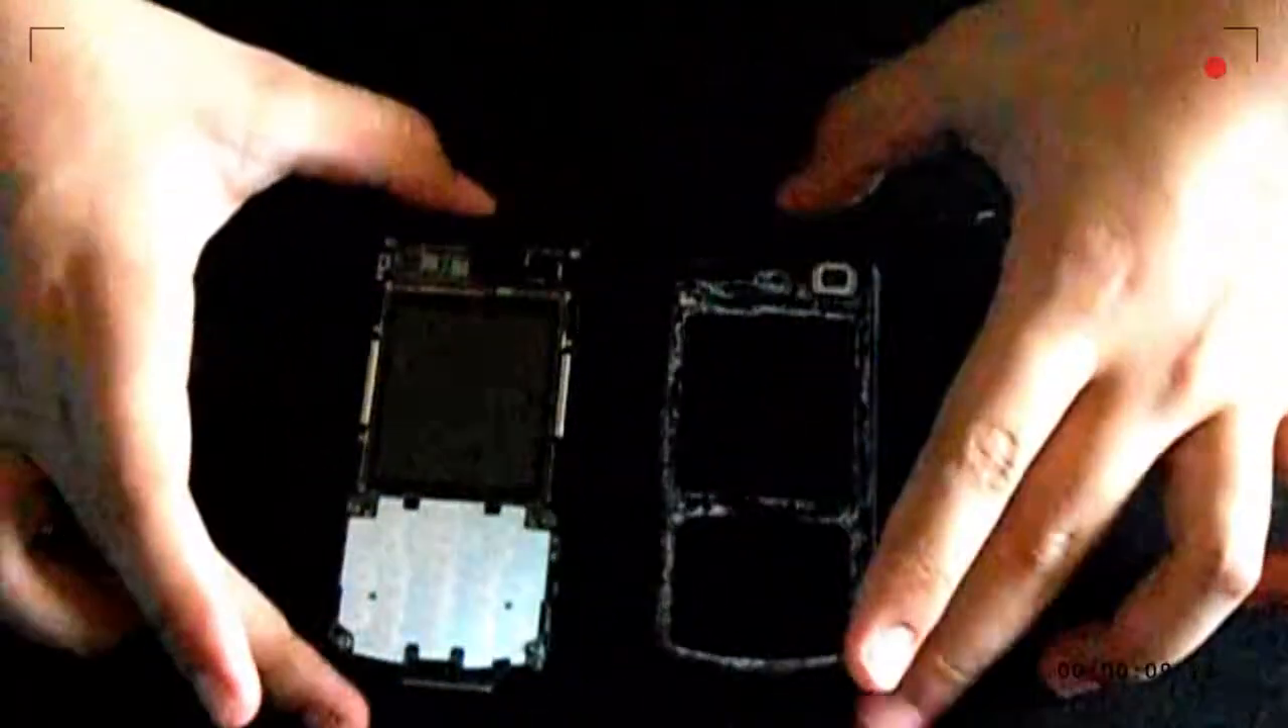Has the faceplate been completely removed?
Yes.